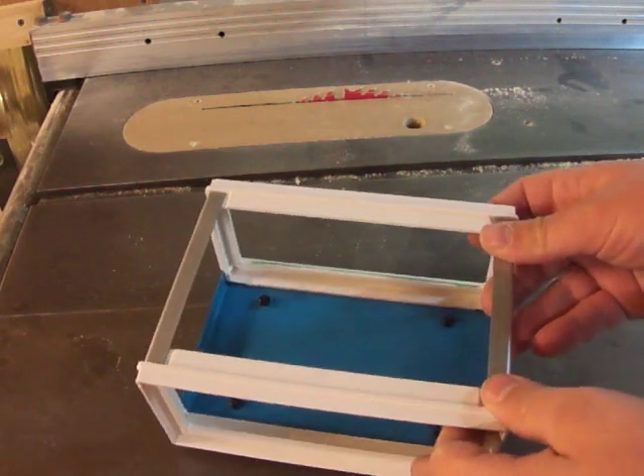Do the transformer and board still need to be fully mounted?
Yes.